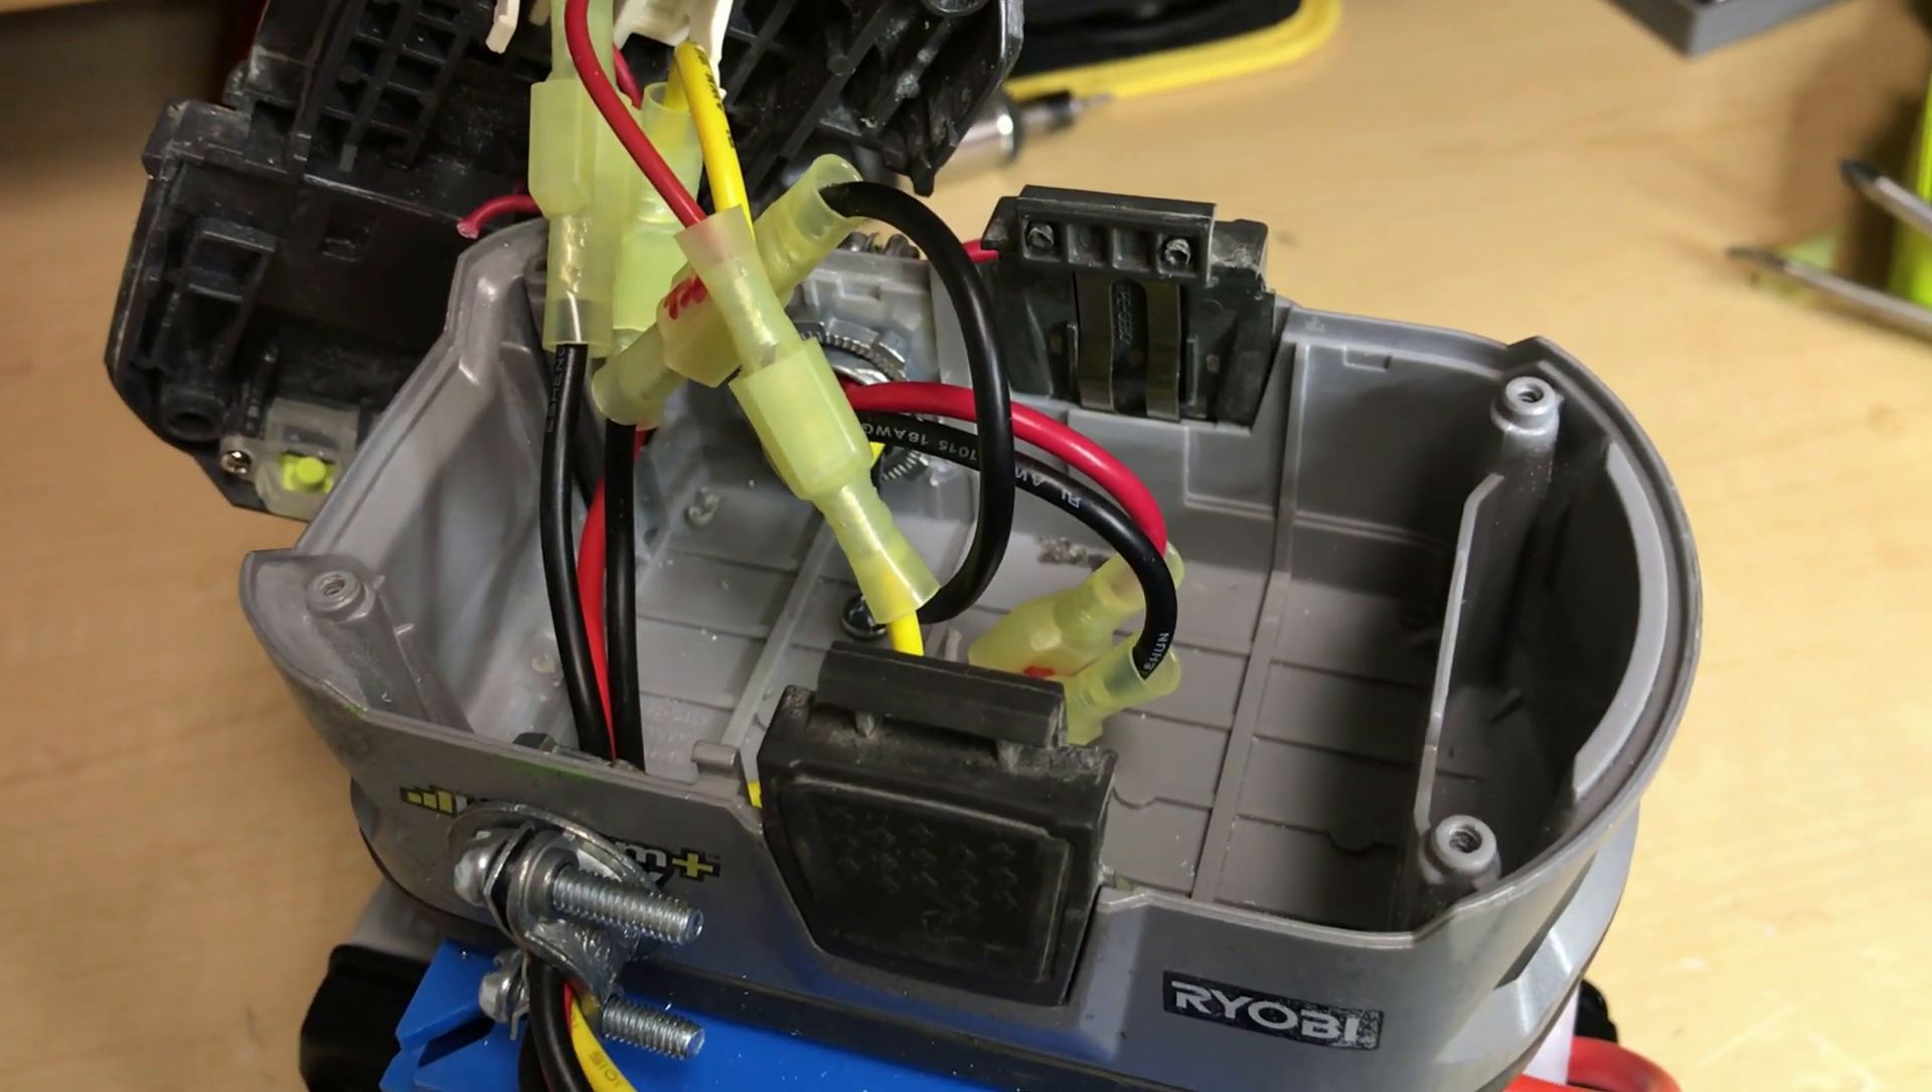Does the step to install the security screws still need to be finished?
Yes.